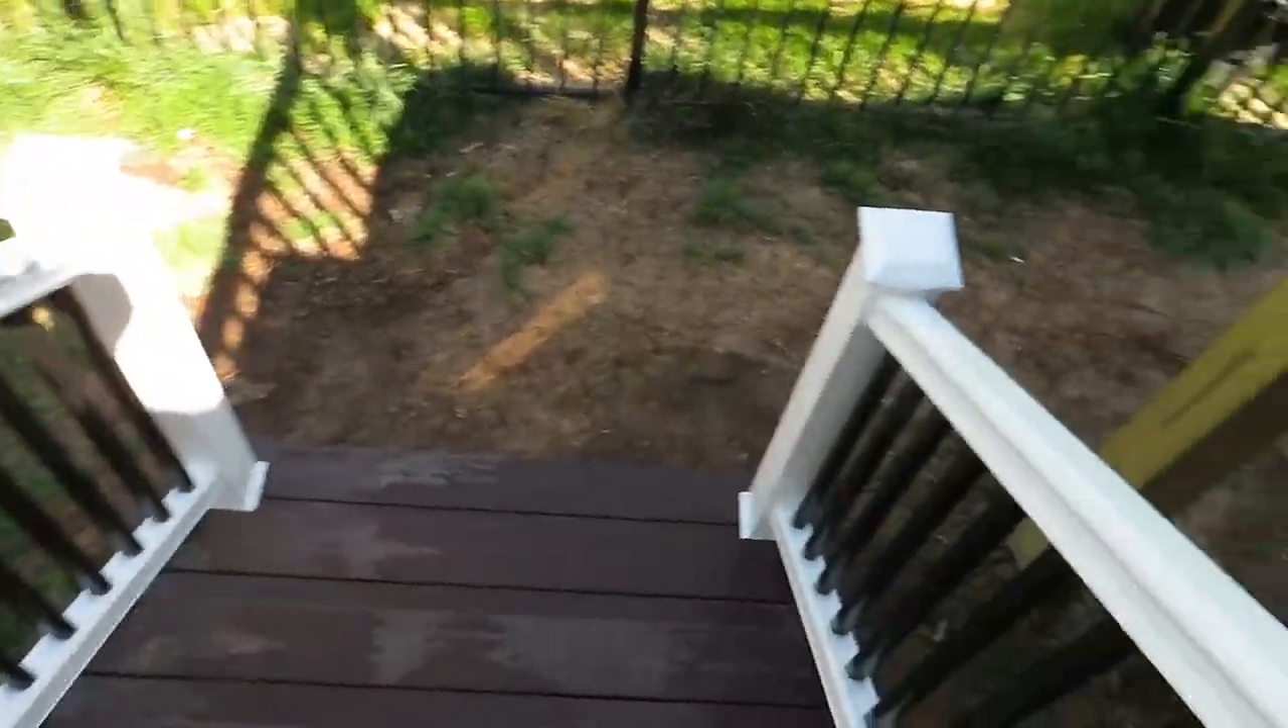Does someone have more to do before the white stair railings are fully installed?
No.